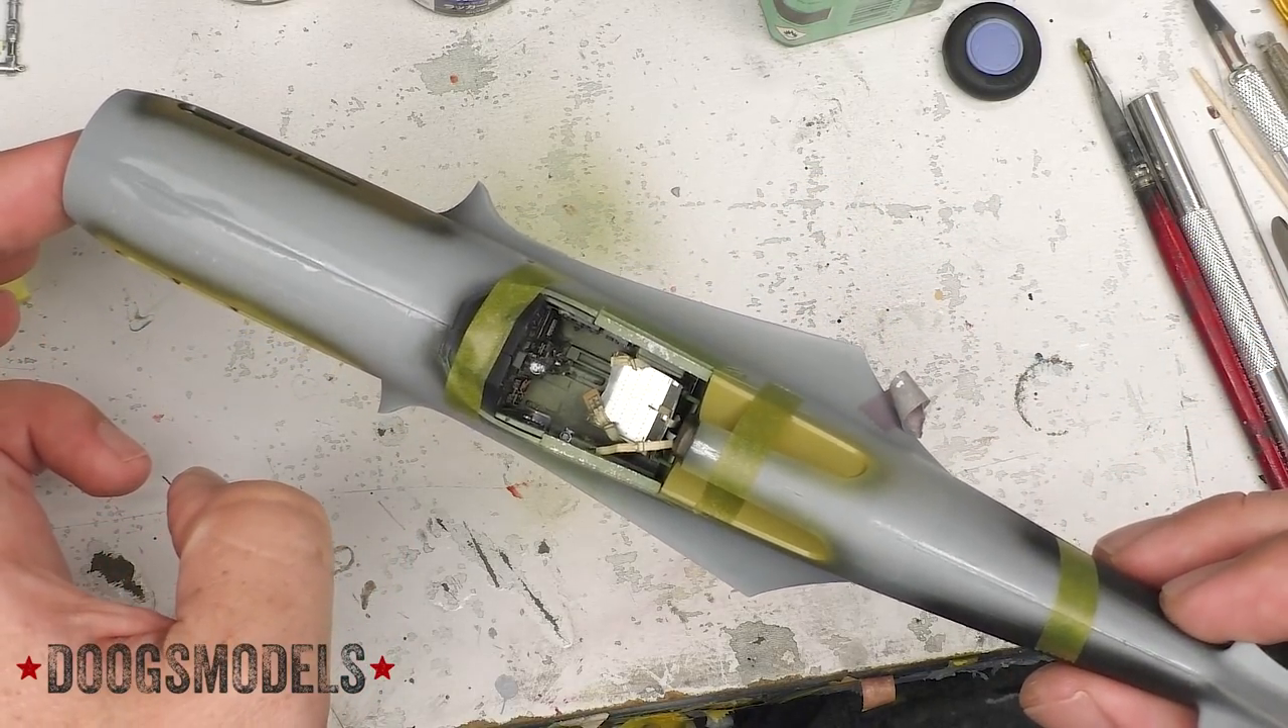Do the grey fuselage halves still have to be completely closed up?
No.